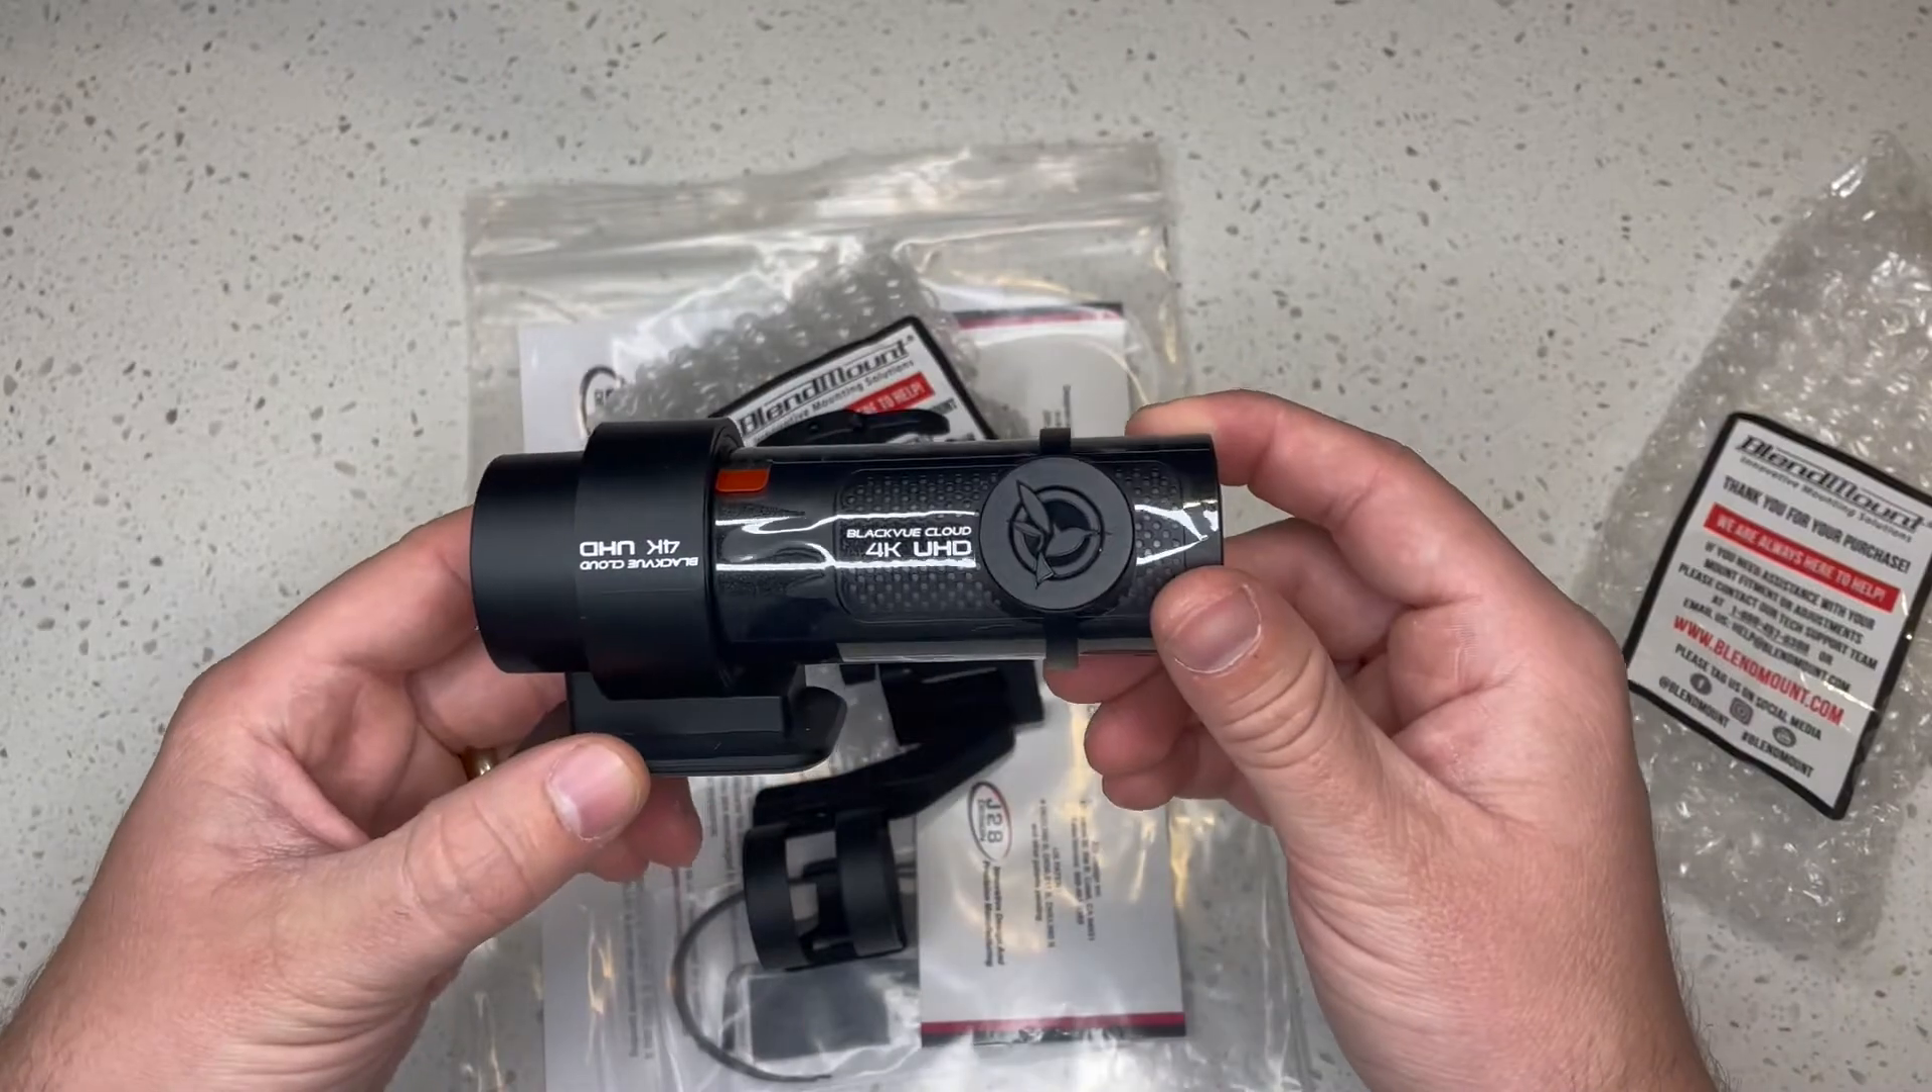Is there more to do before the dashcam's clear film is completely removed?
Yes.